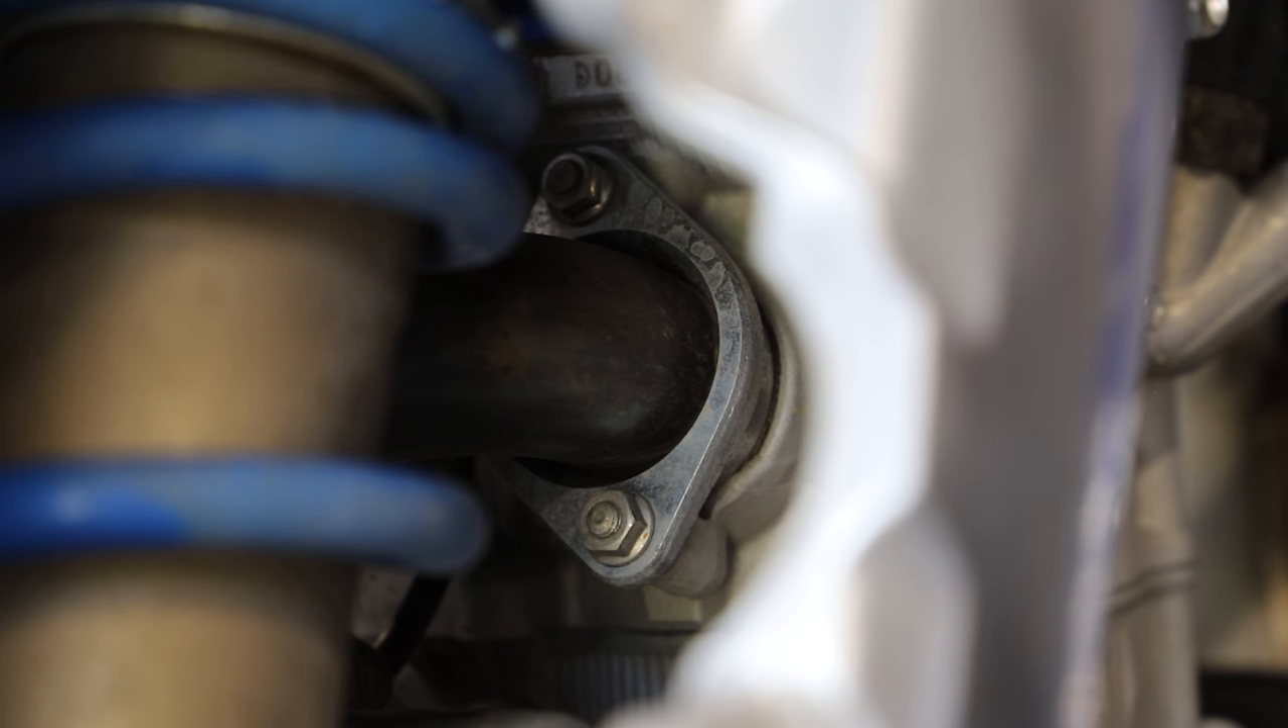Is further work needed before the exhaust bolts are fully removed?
Yes.